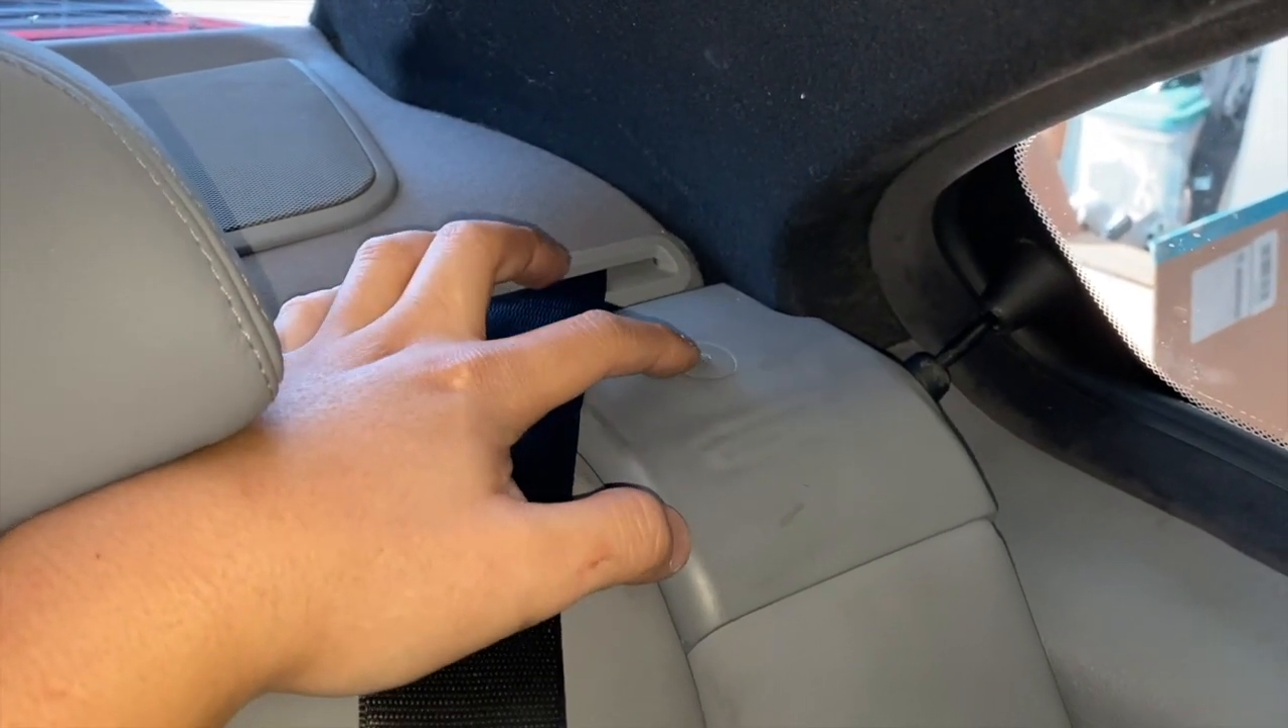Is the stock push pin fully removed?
No.